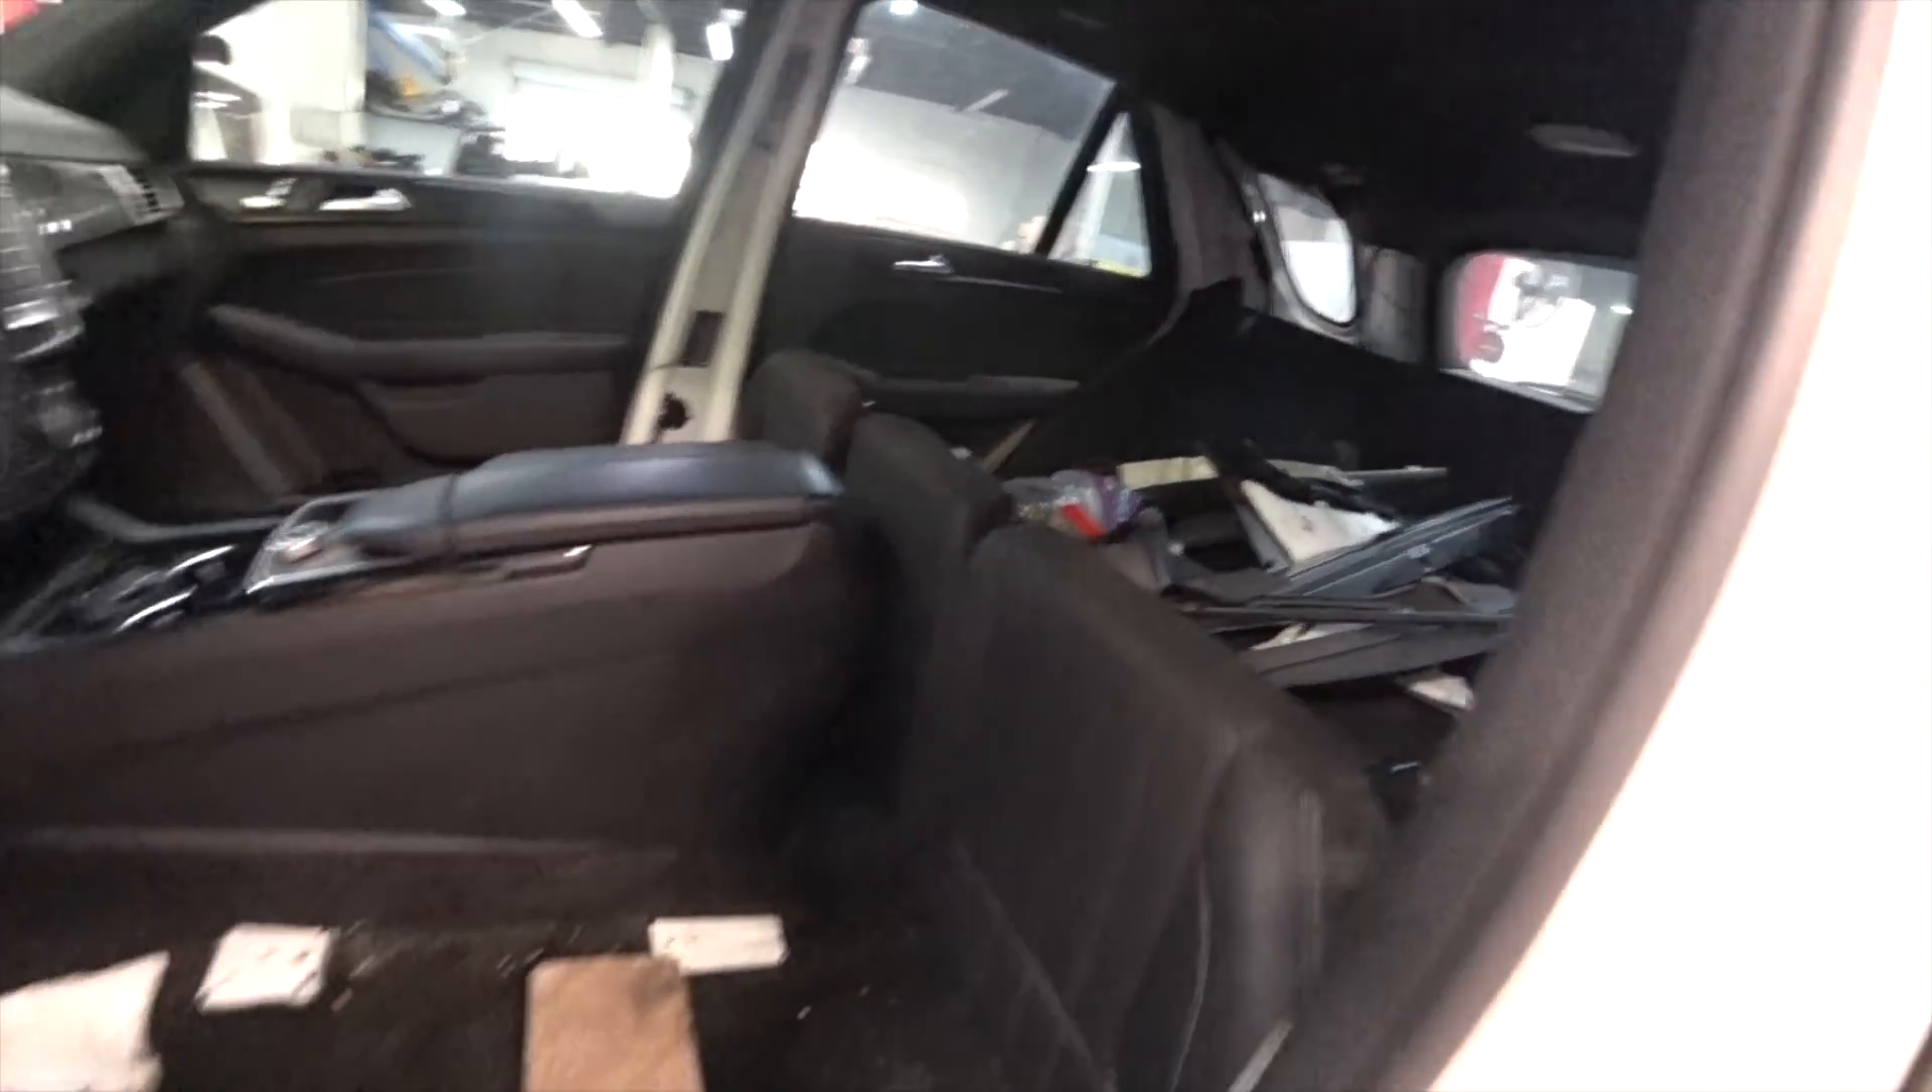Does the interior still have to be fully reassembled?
Yes.